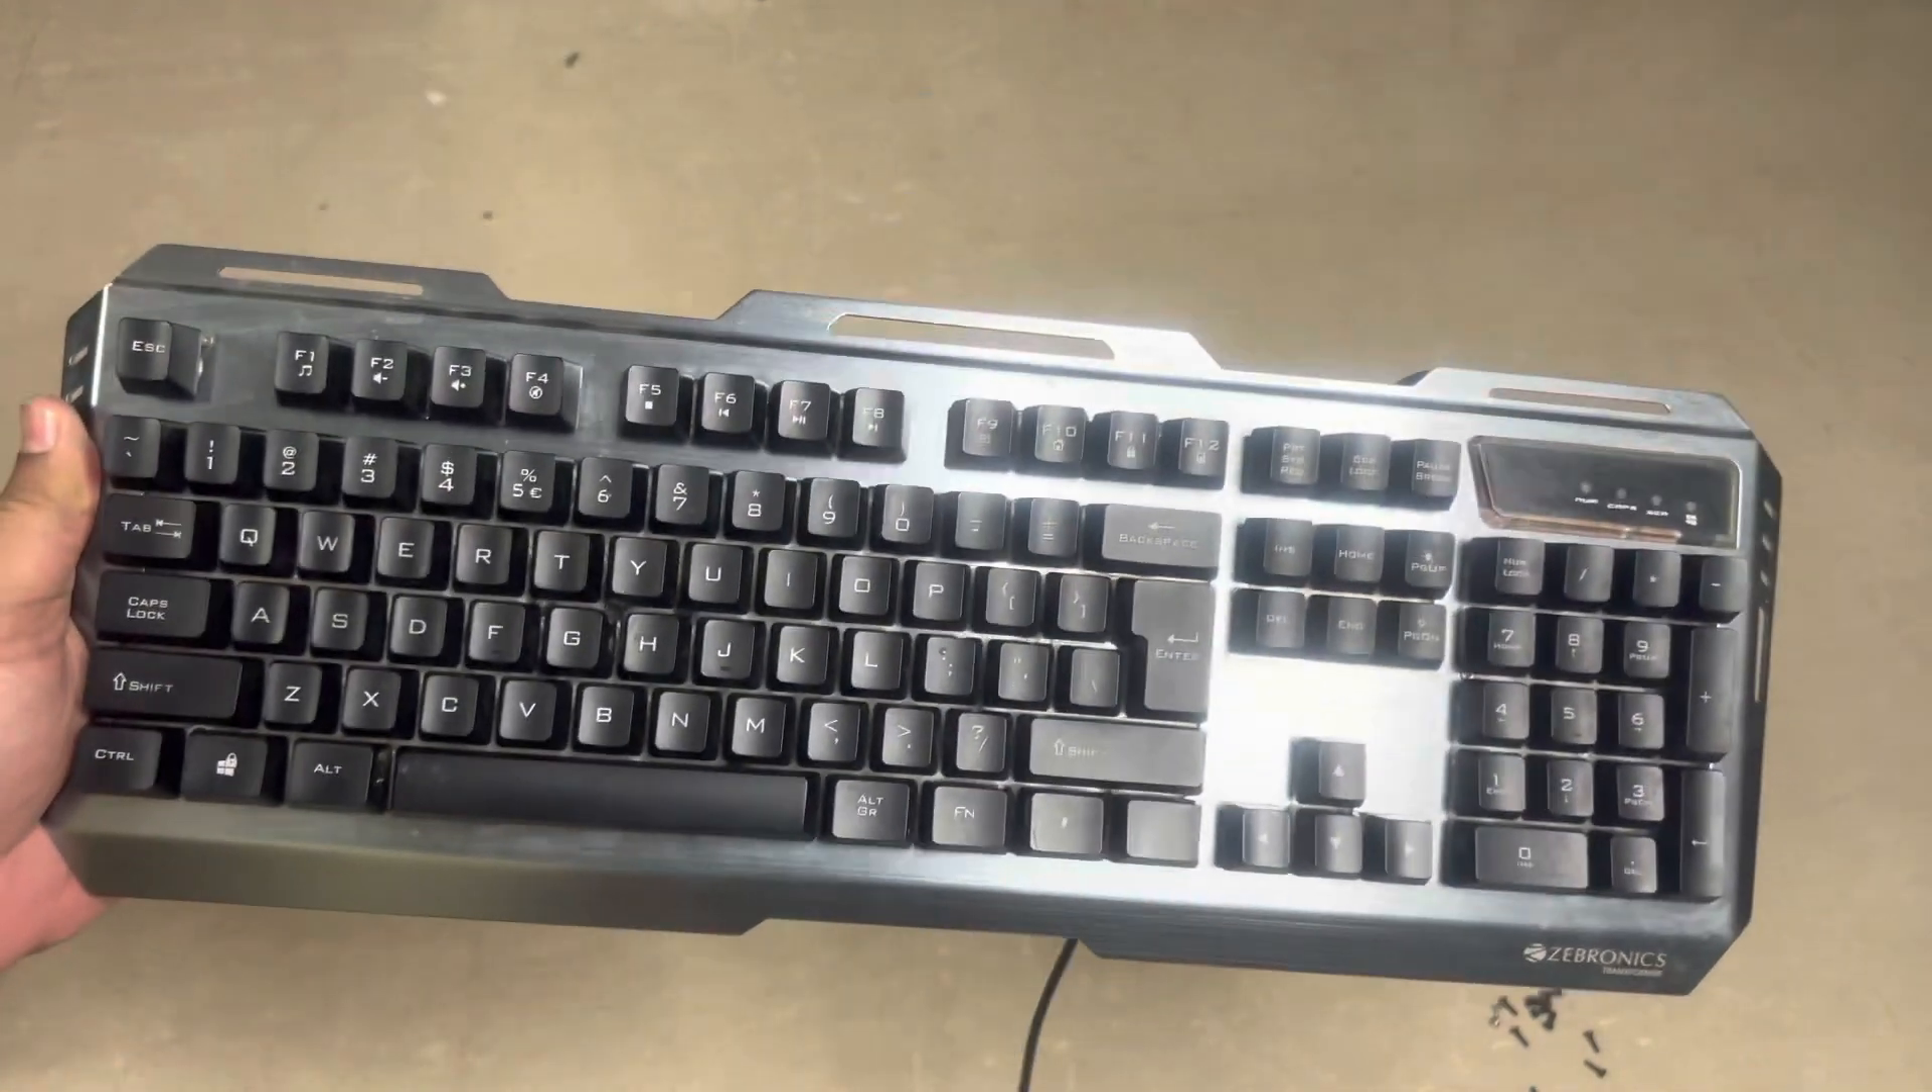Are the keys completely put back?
Yes.